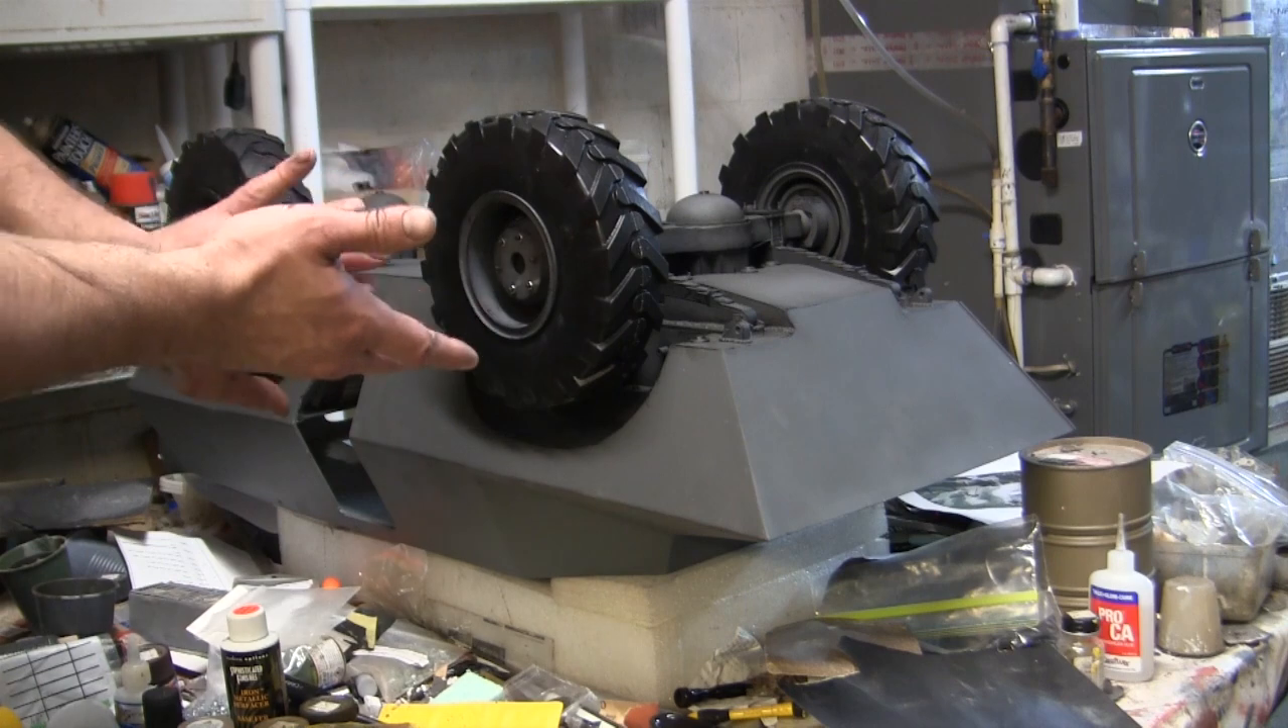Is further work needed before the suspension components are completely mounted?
No.